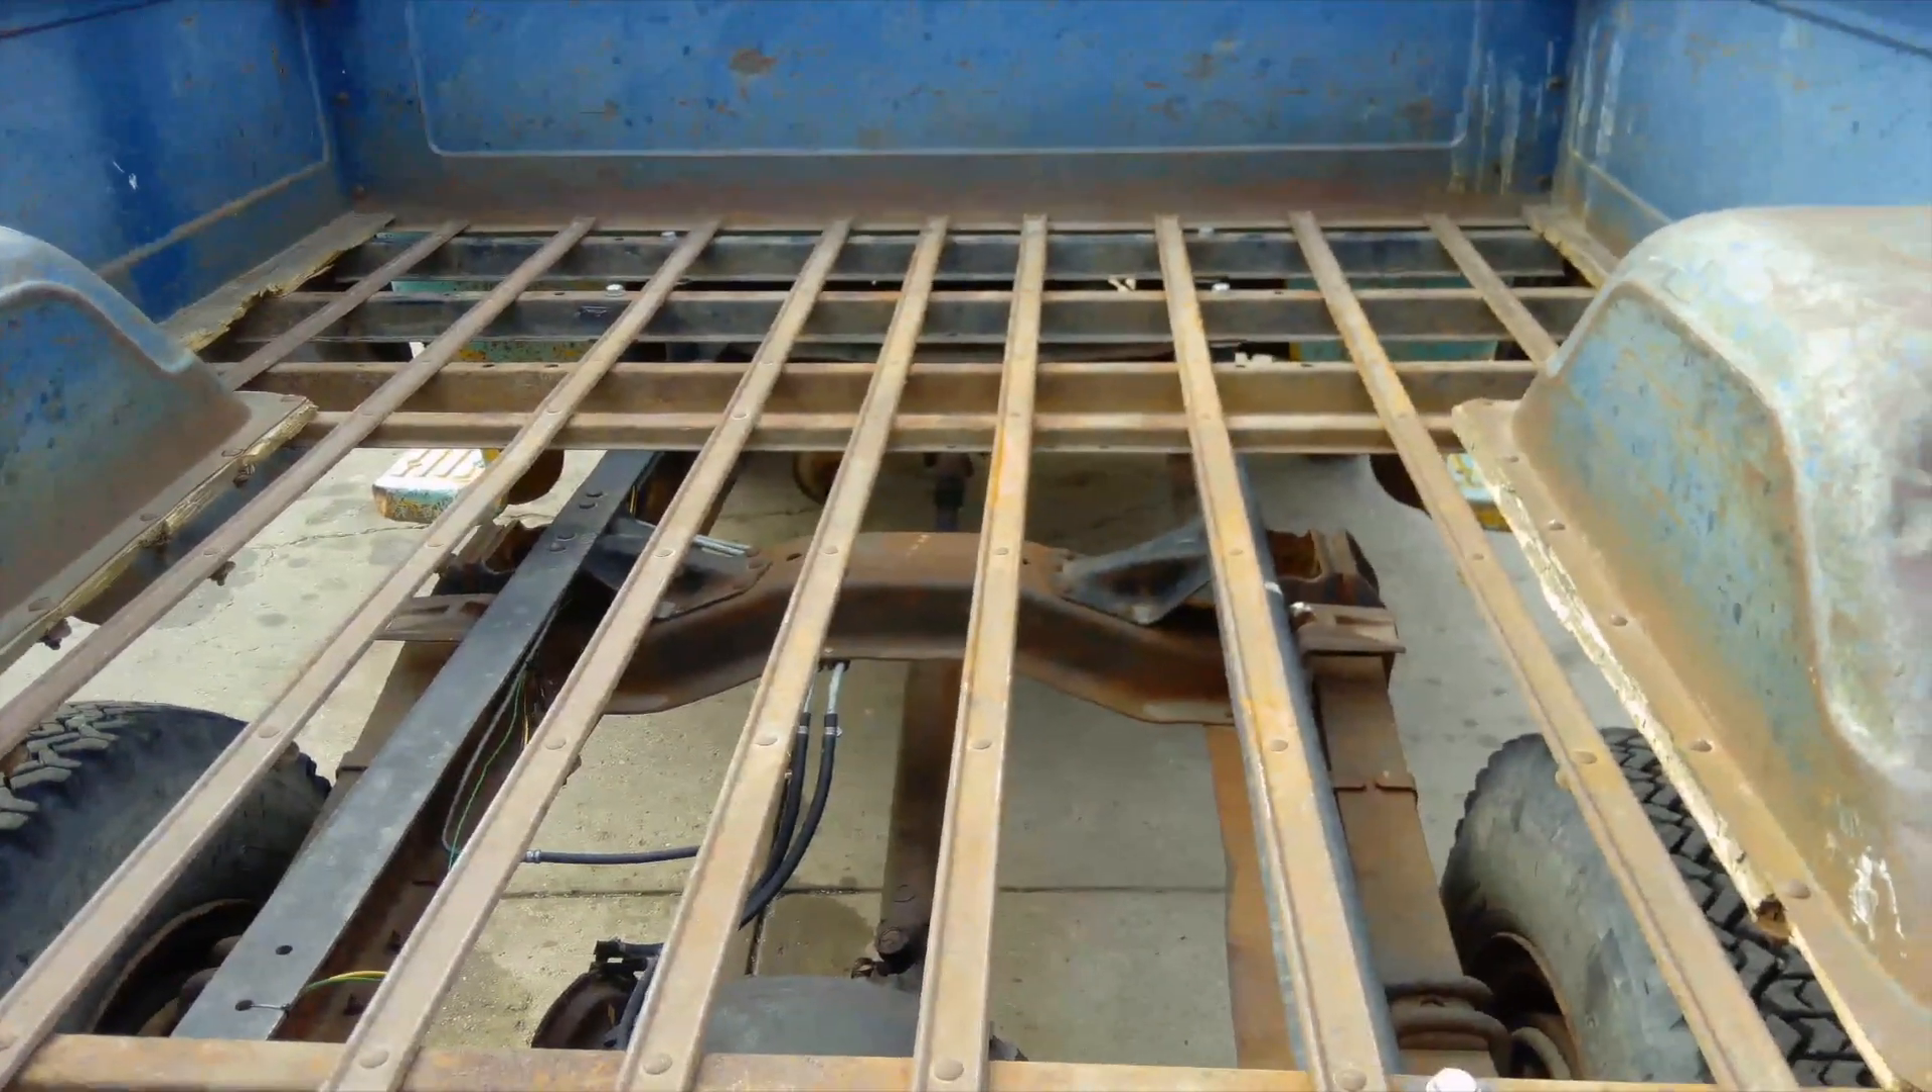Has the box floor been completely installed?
No.